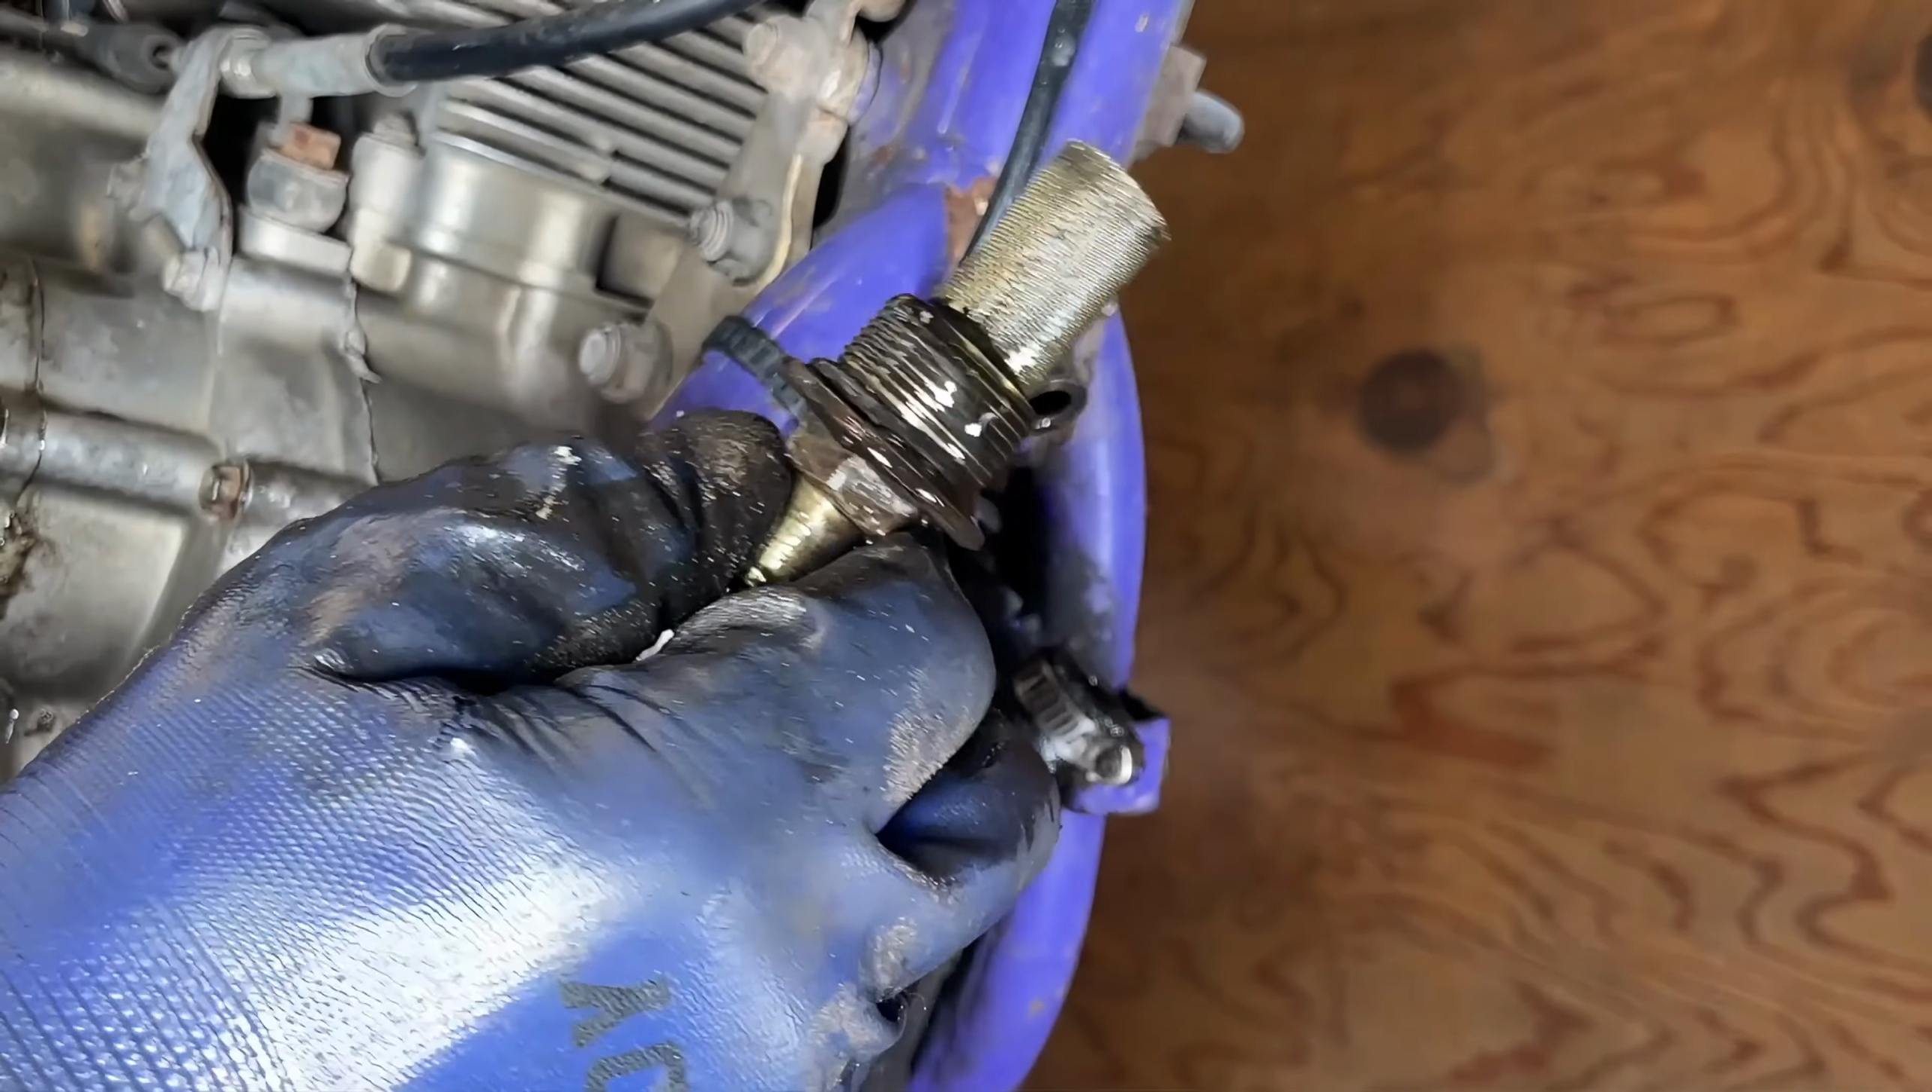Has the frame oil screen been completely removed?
Yes.